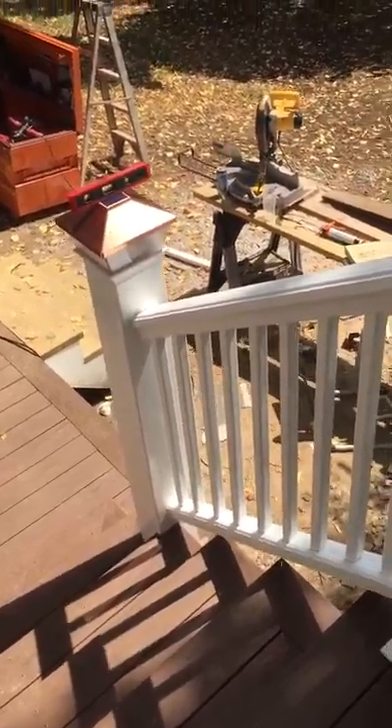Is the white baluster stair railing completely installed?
Yes.